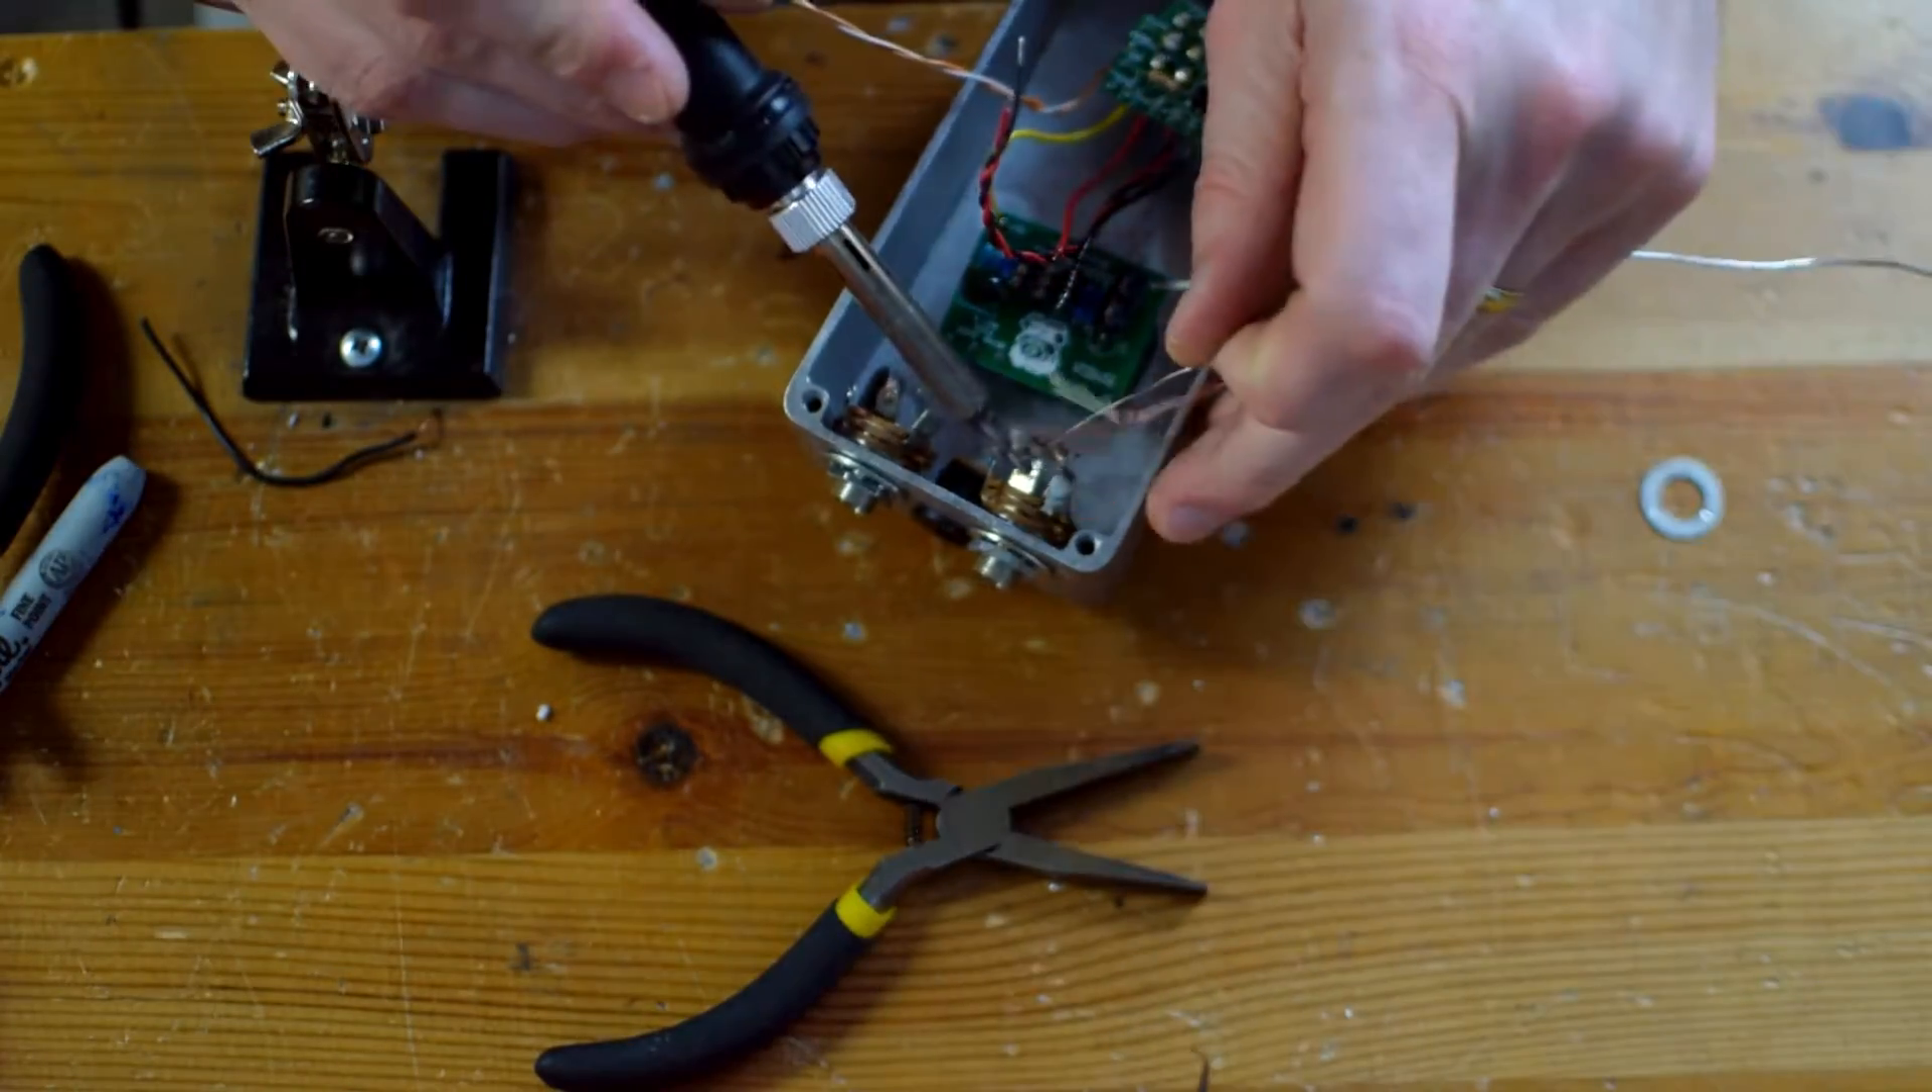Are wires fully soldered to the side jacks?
No.